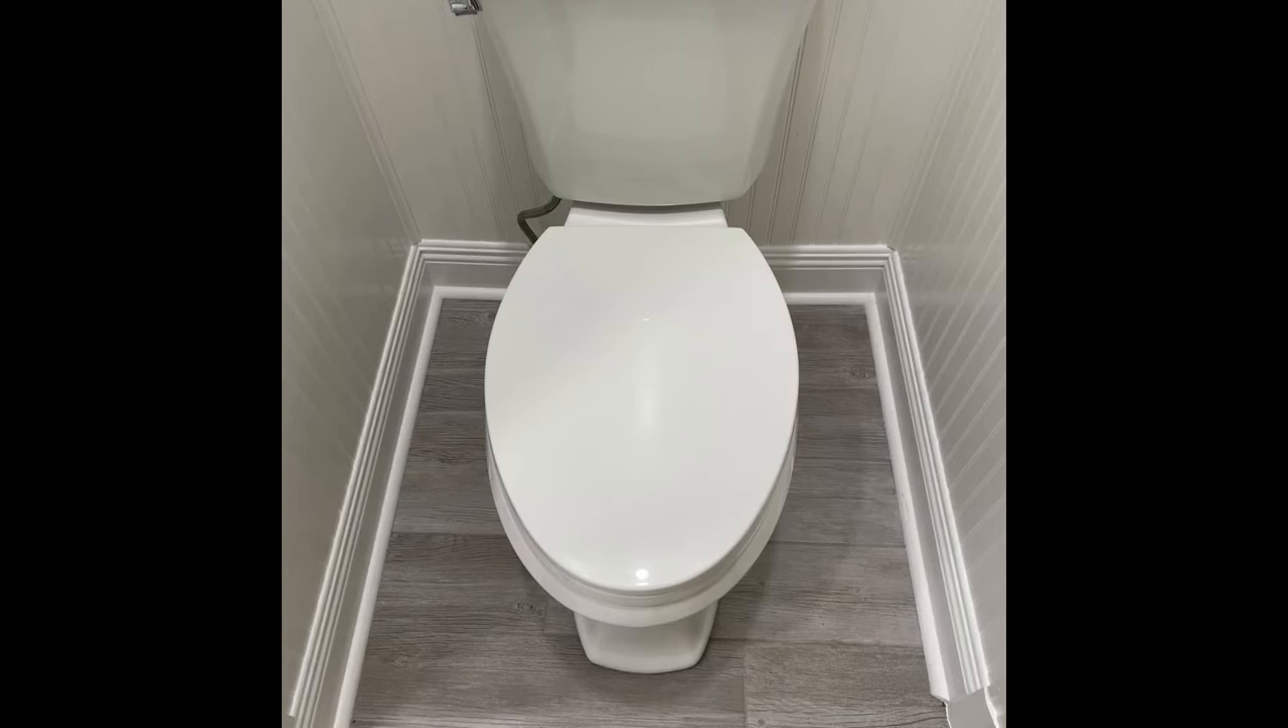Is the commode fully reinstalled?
Yes.